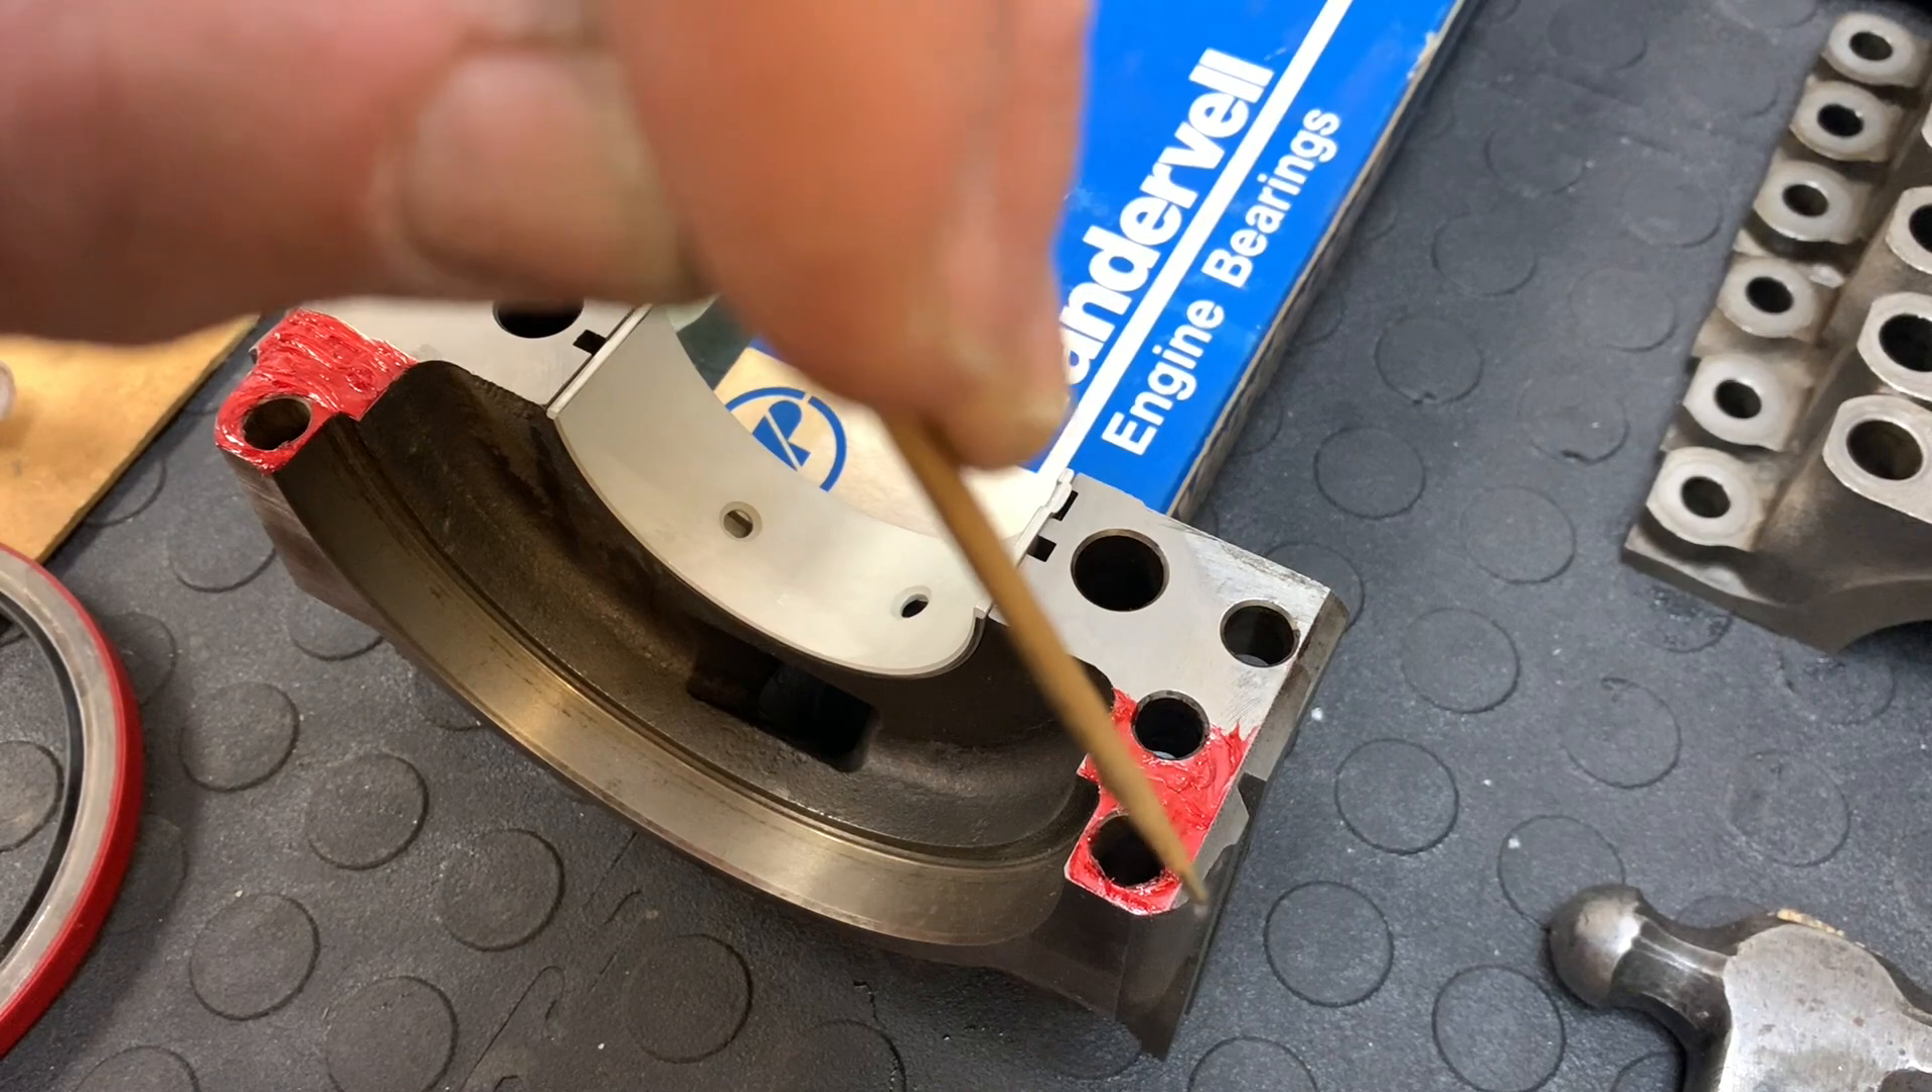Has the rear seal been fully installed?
No.